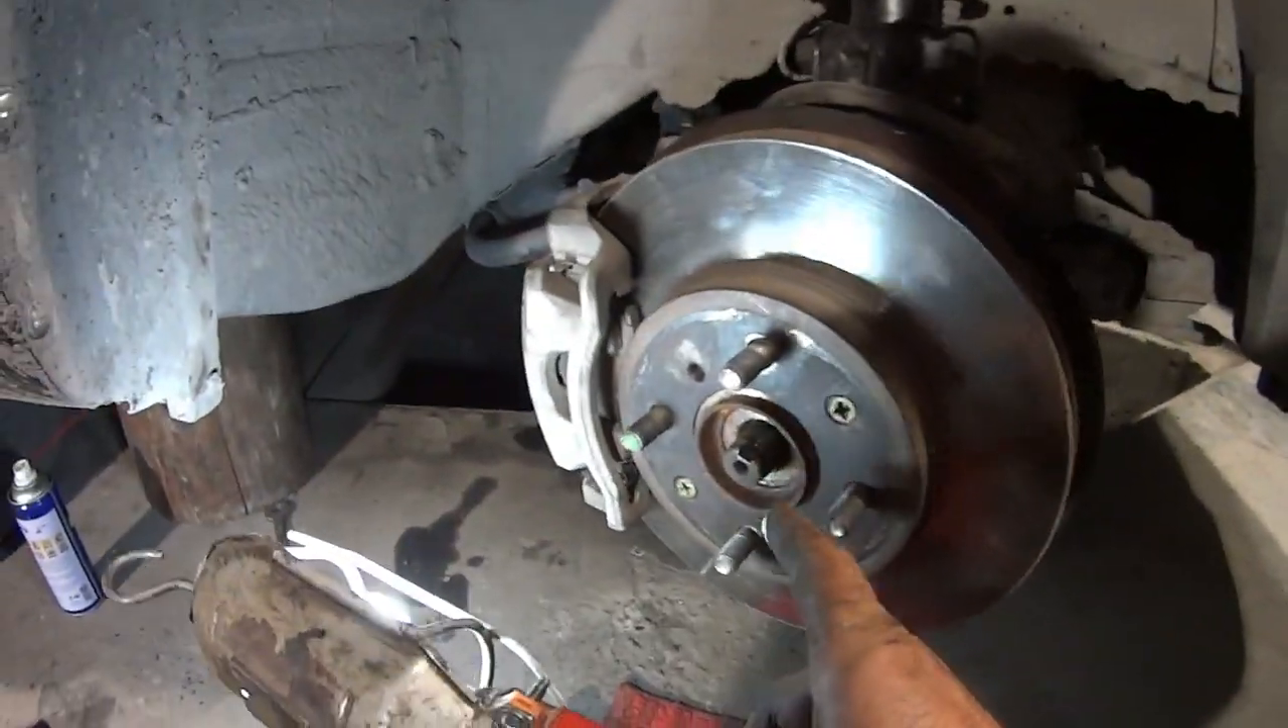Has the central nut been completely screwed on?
No.